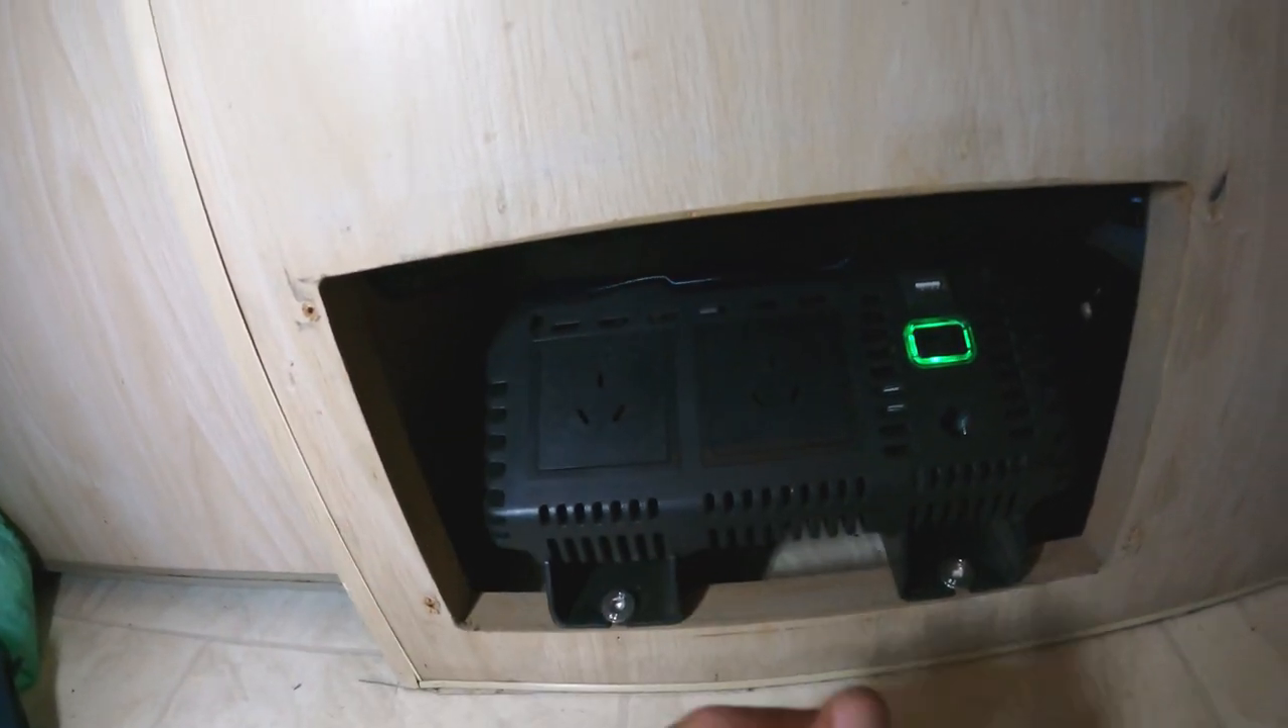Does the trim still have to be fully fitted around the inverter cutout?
Yes.